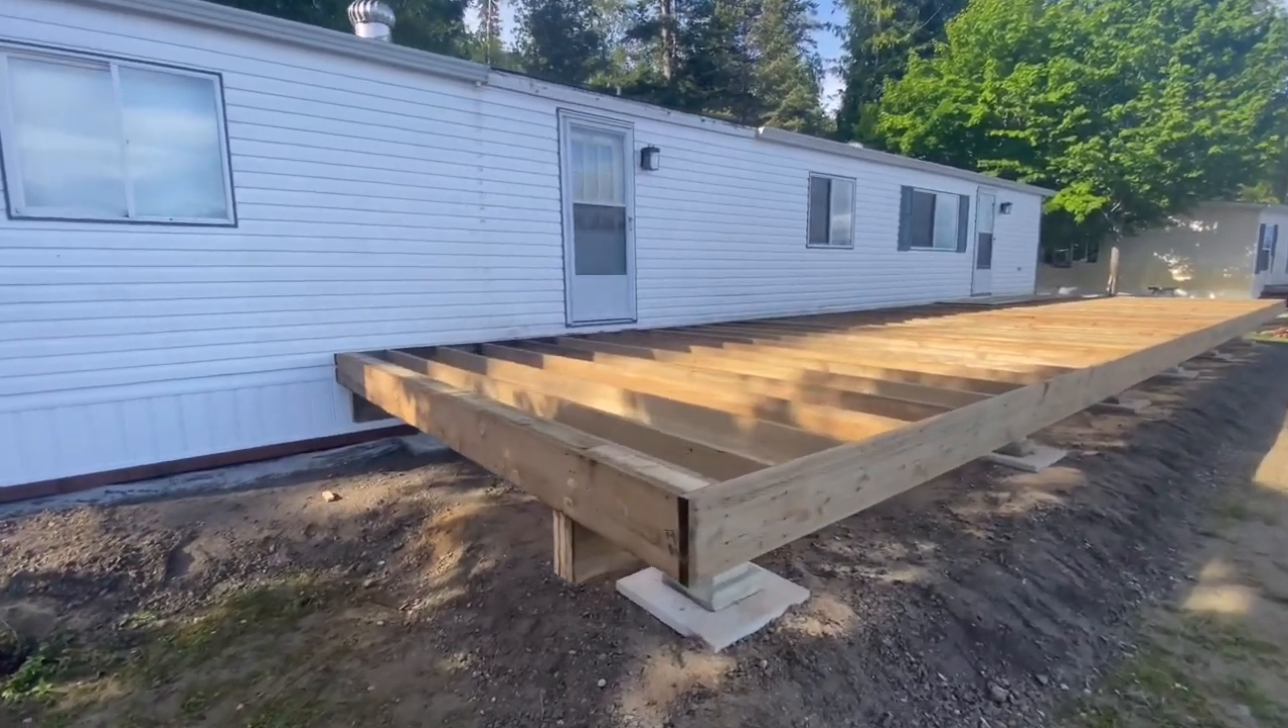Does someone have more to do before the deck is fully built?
Yes.